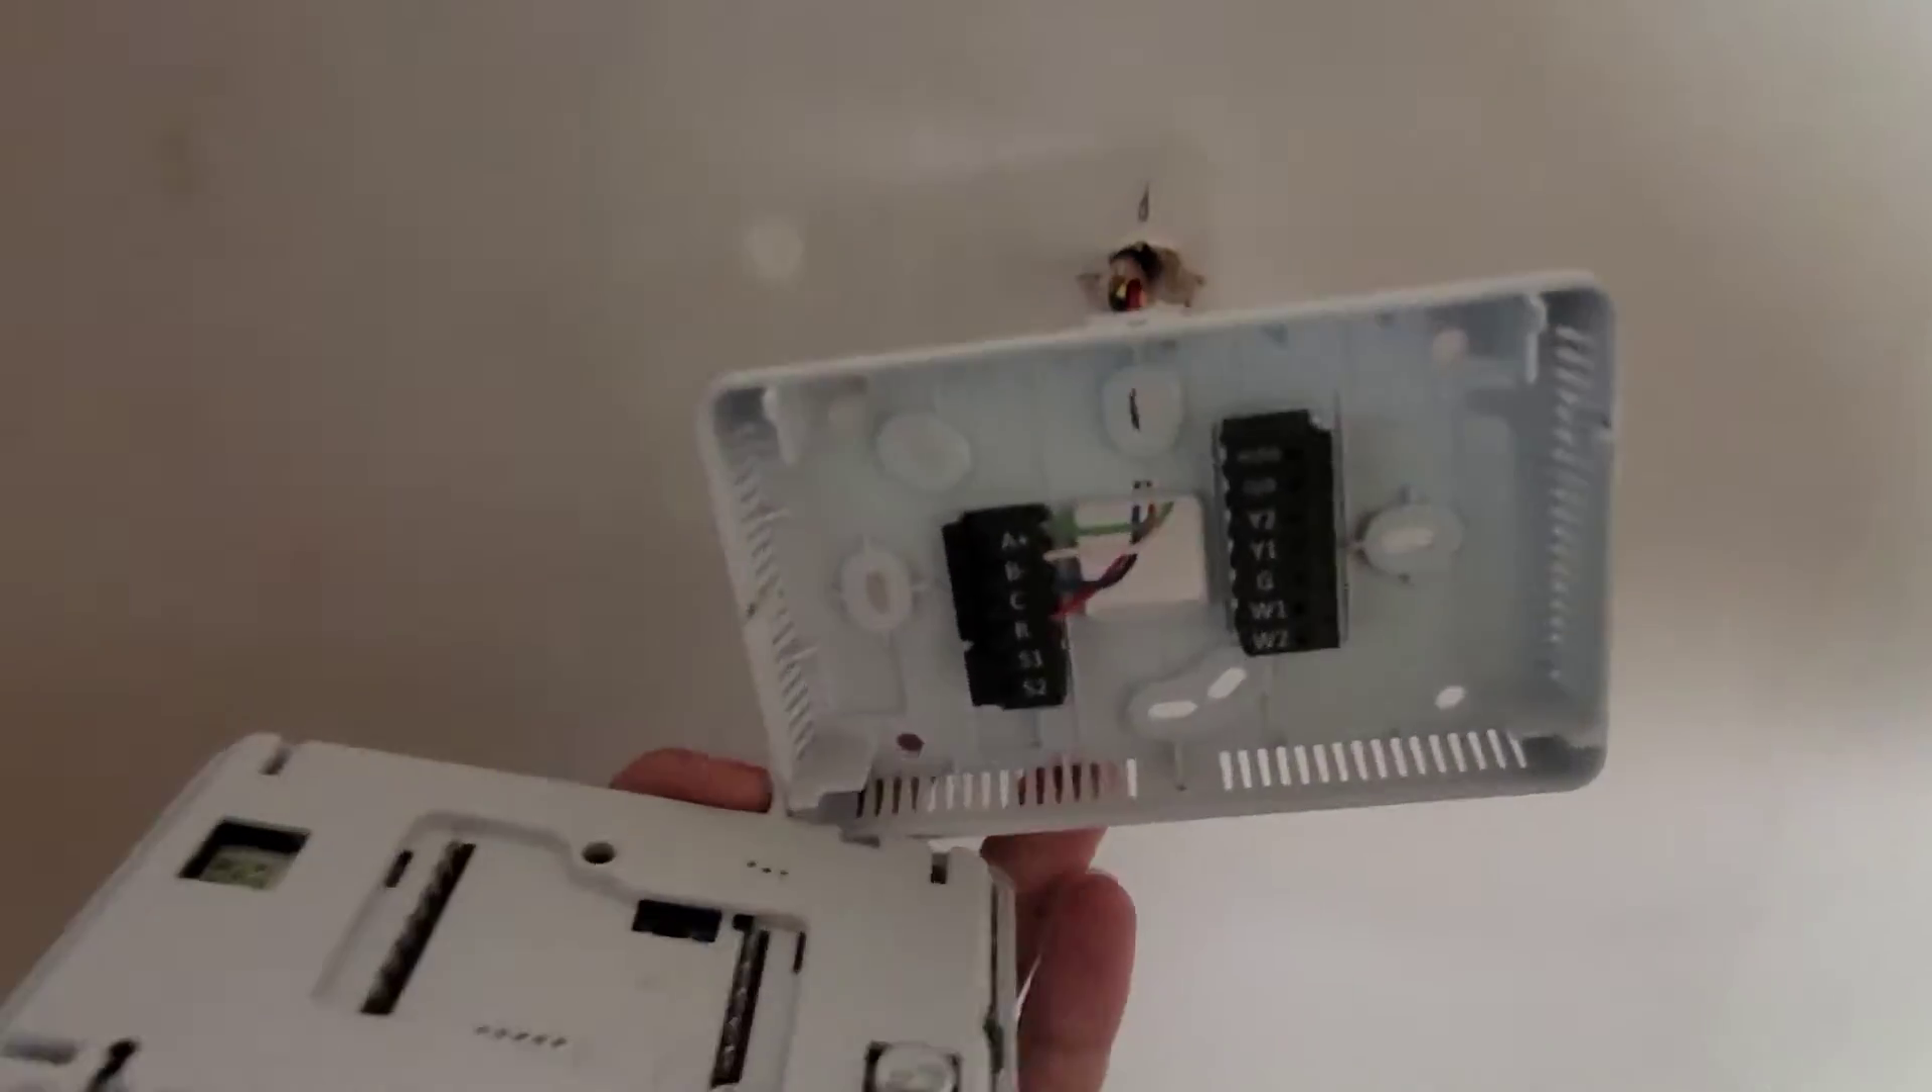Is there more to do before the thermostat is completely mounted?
Yes.